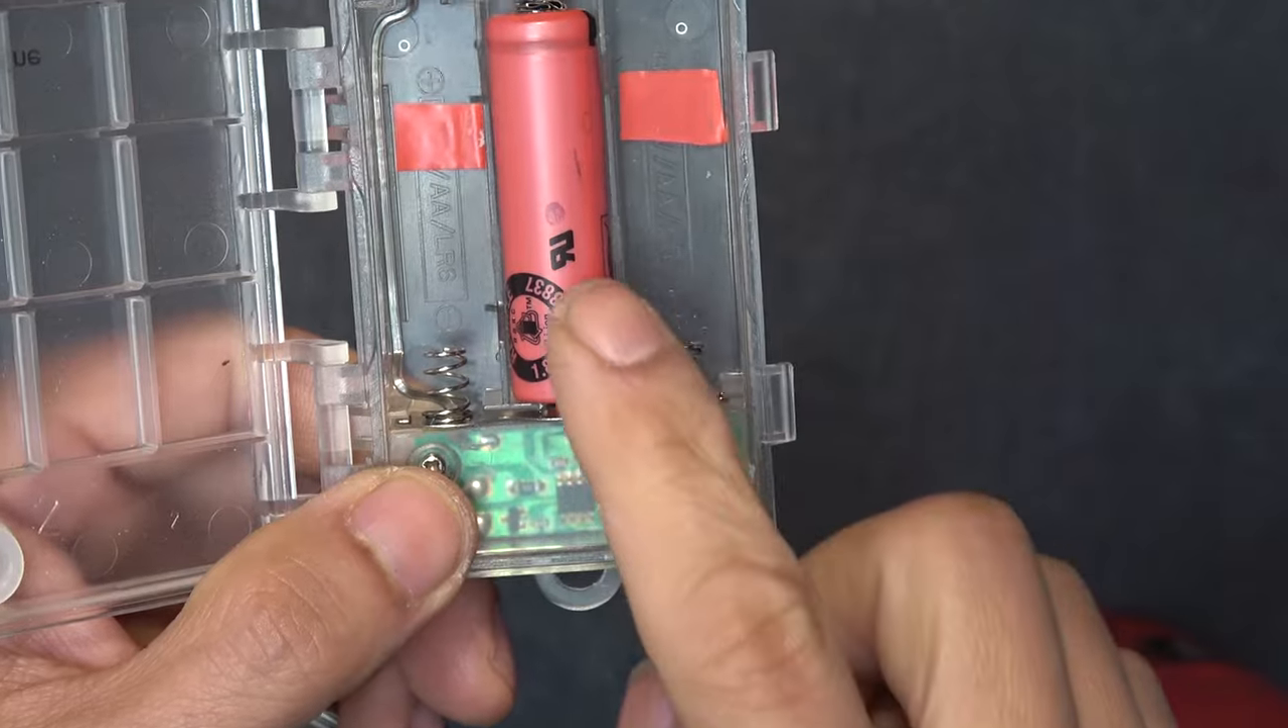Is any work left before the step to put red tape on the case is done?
No.